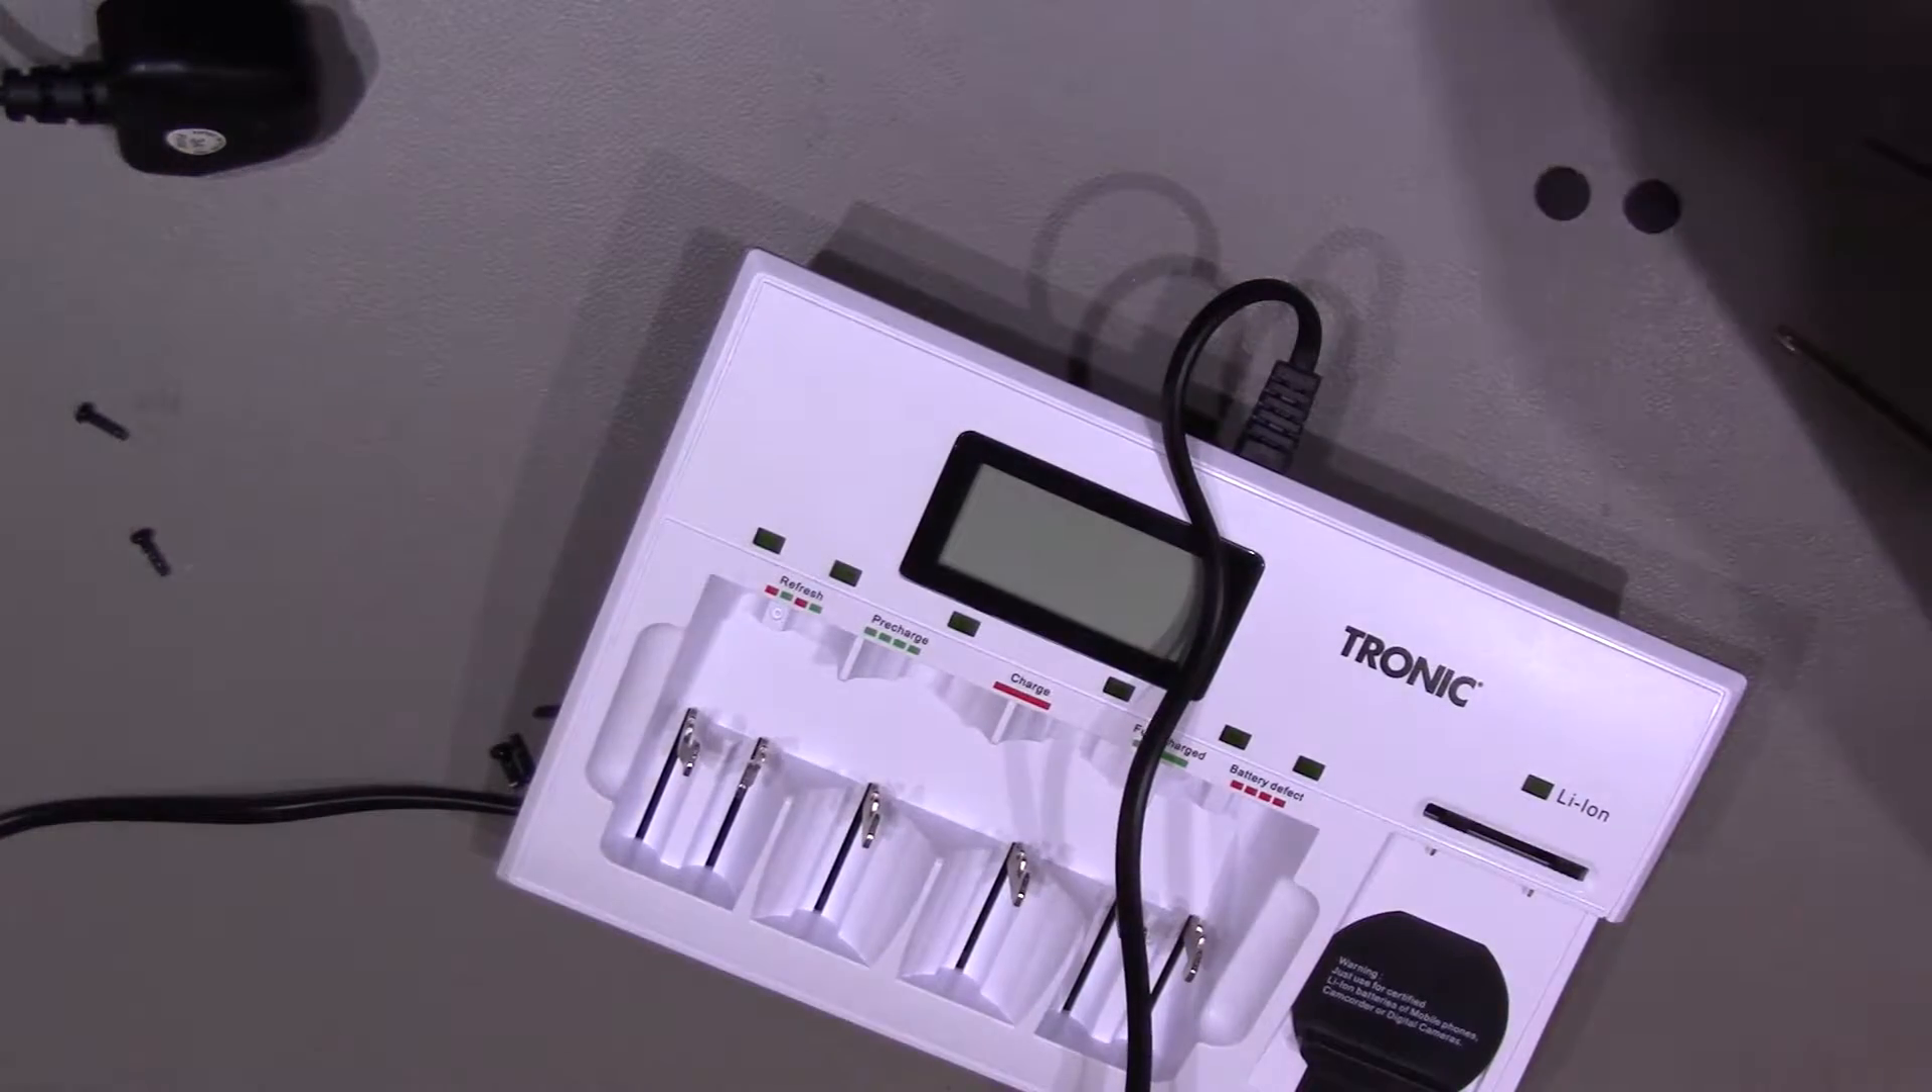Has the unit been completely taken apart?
No.